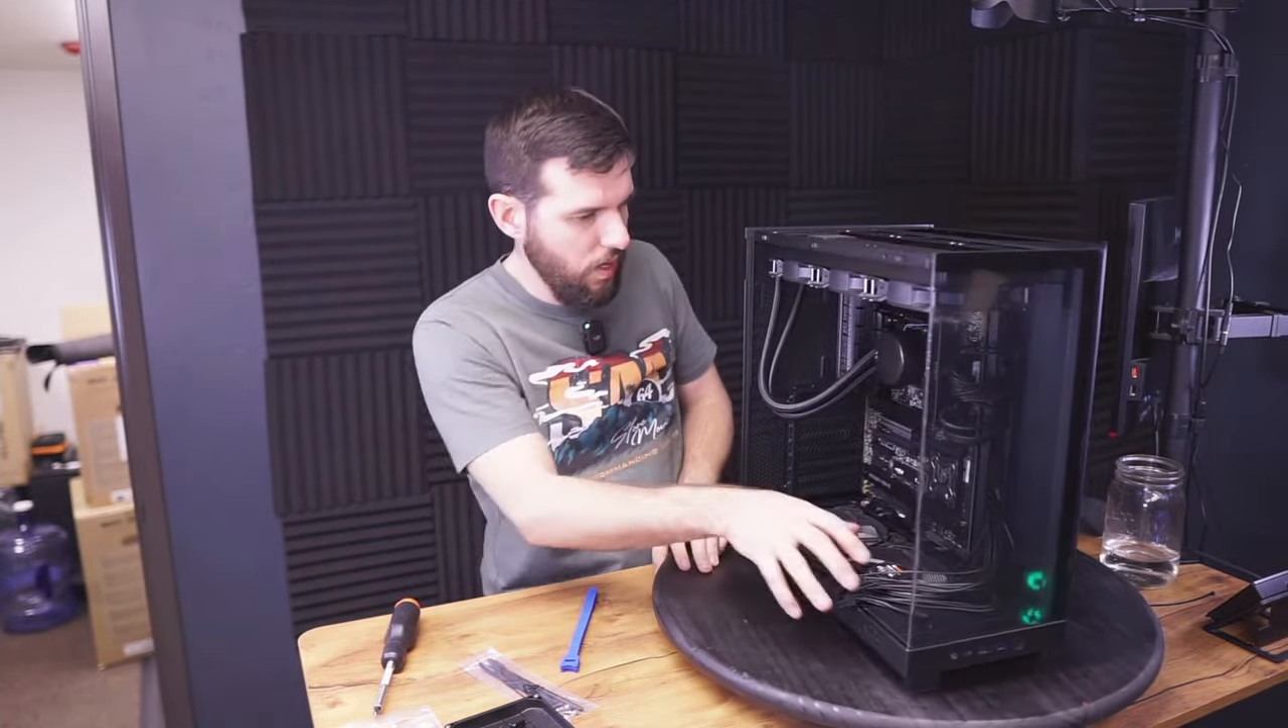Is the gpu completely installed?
No.